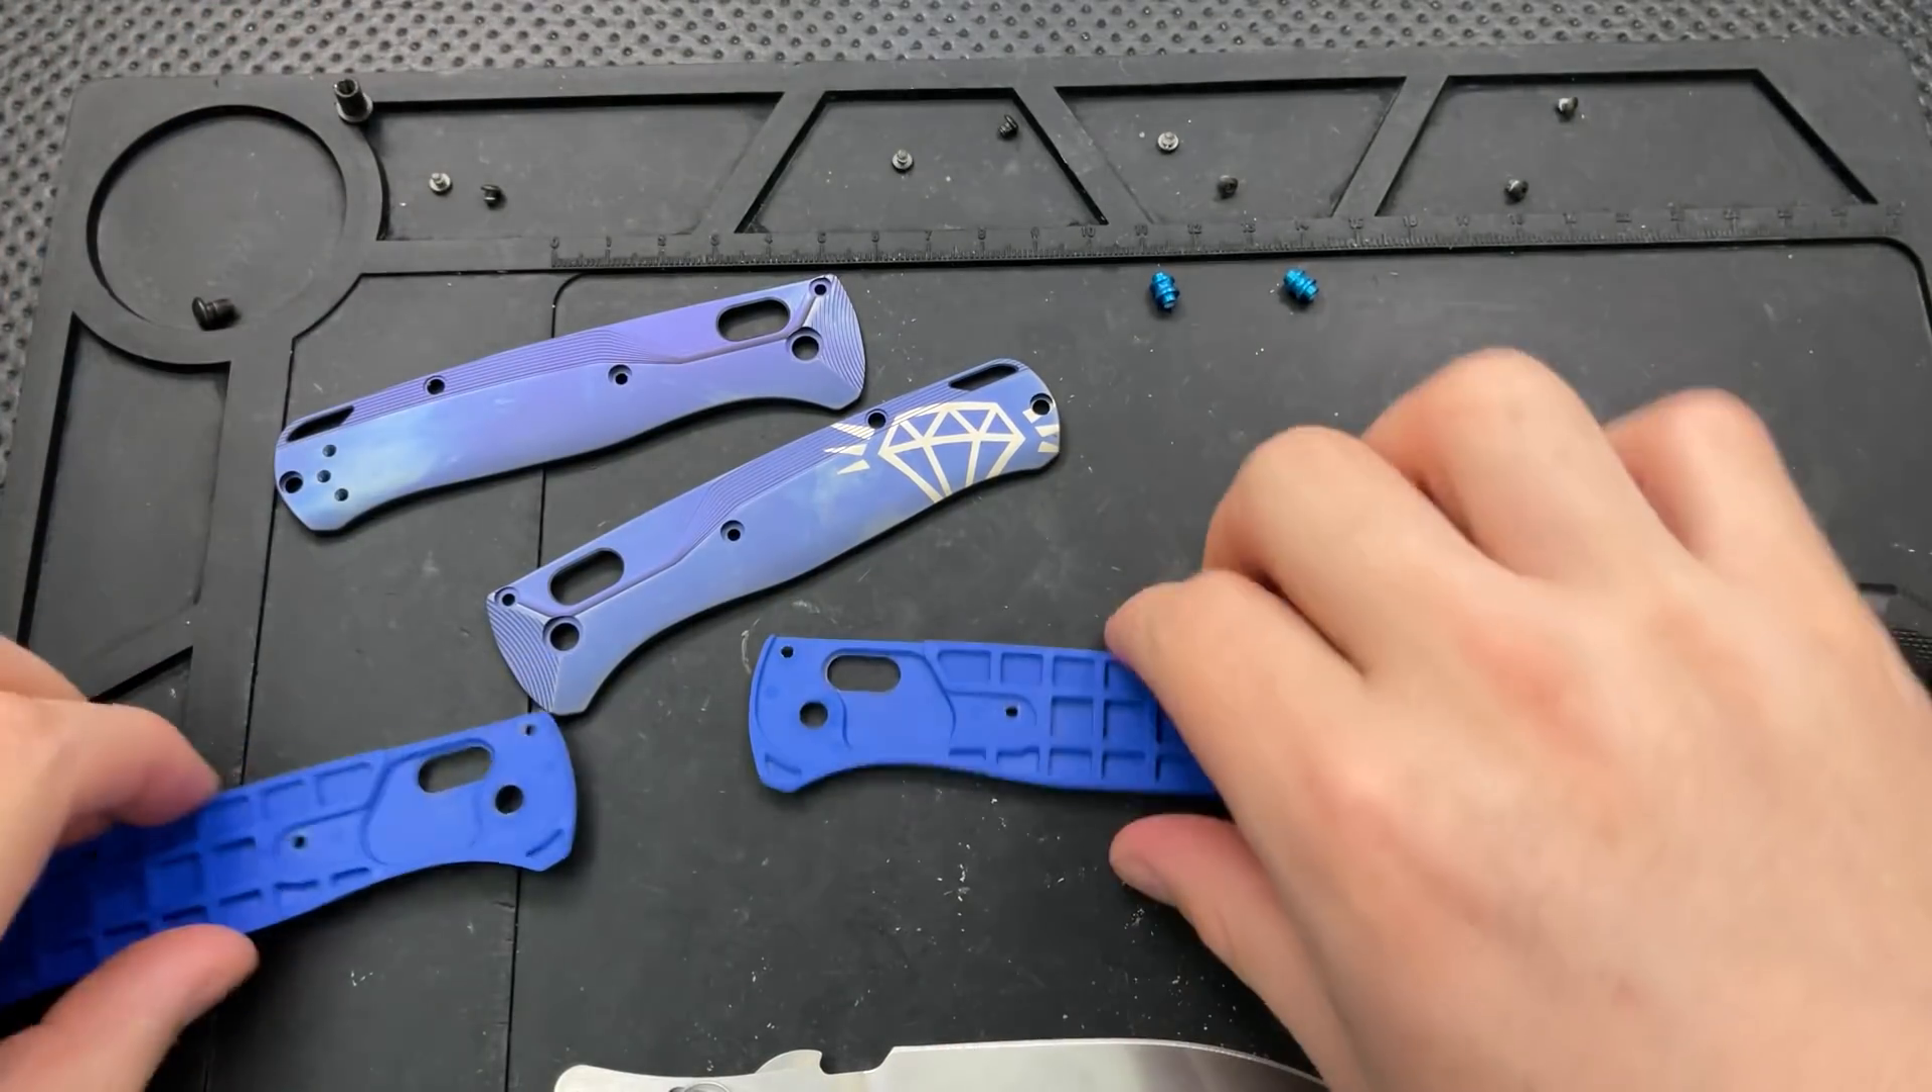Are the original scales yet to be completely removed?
No.